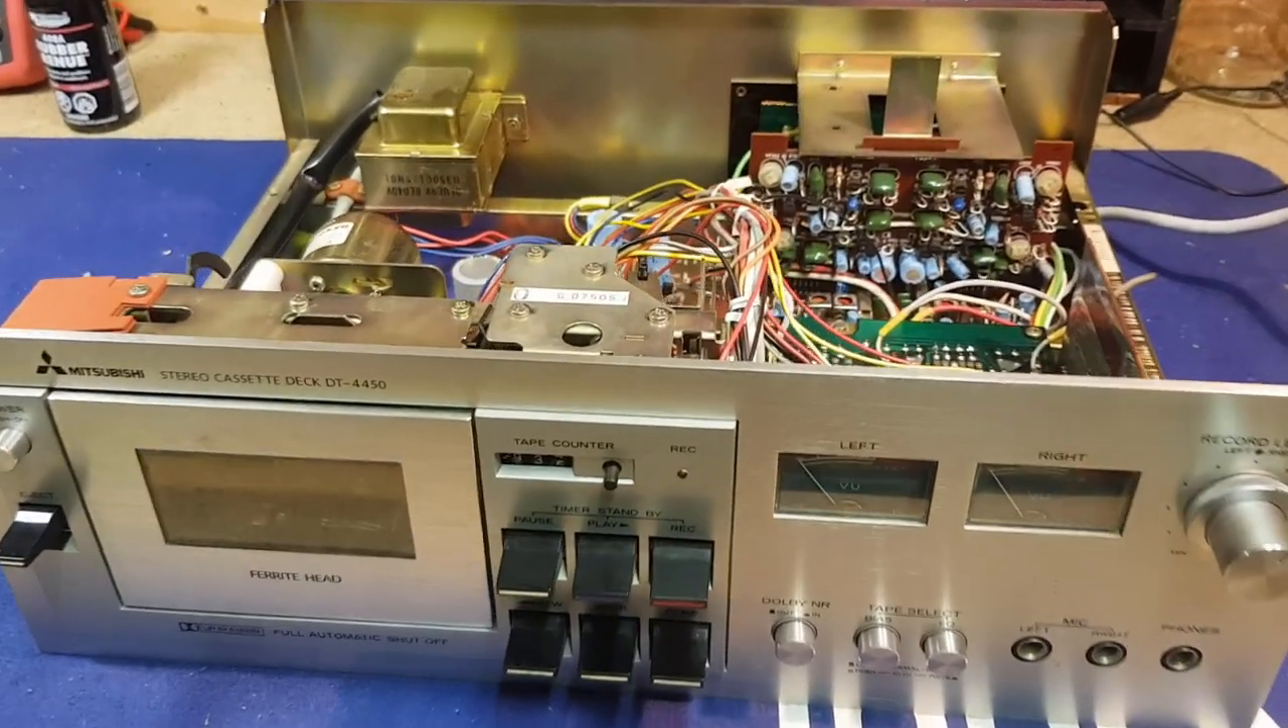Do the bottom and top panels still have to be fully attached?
Yes.